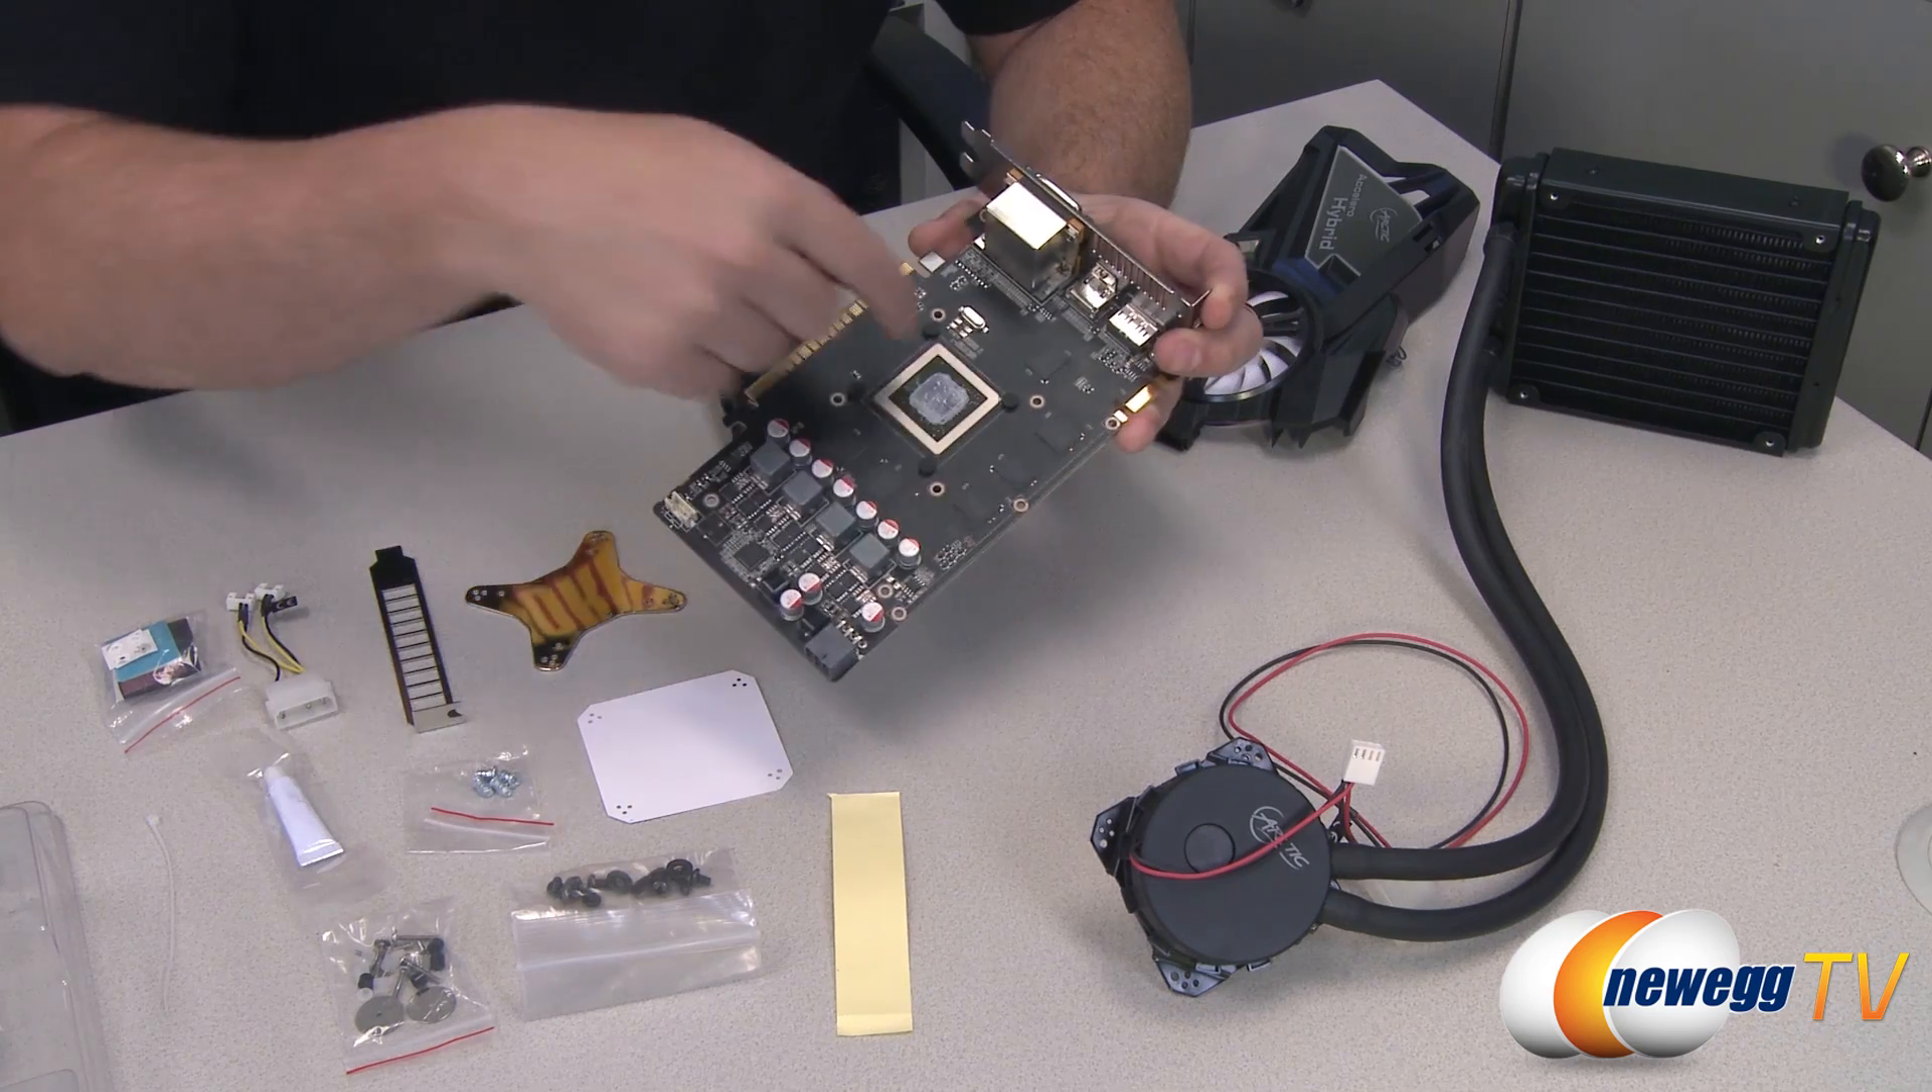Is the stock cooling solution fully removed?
Yes.